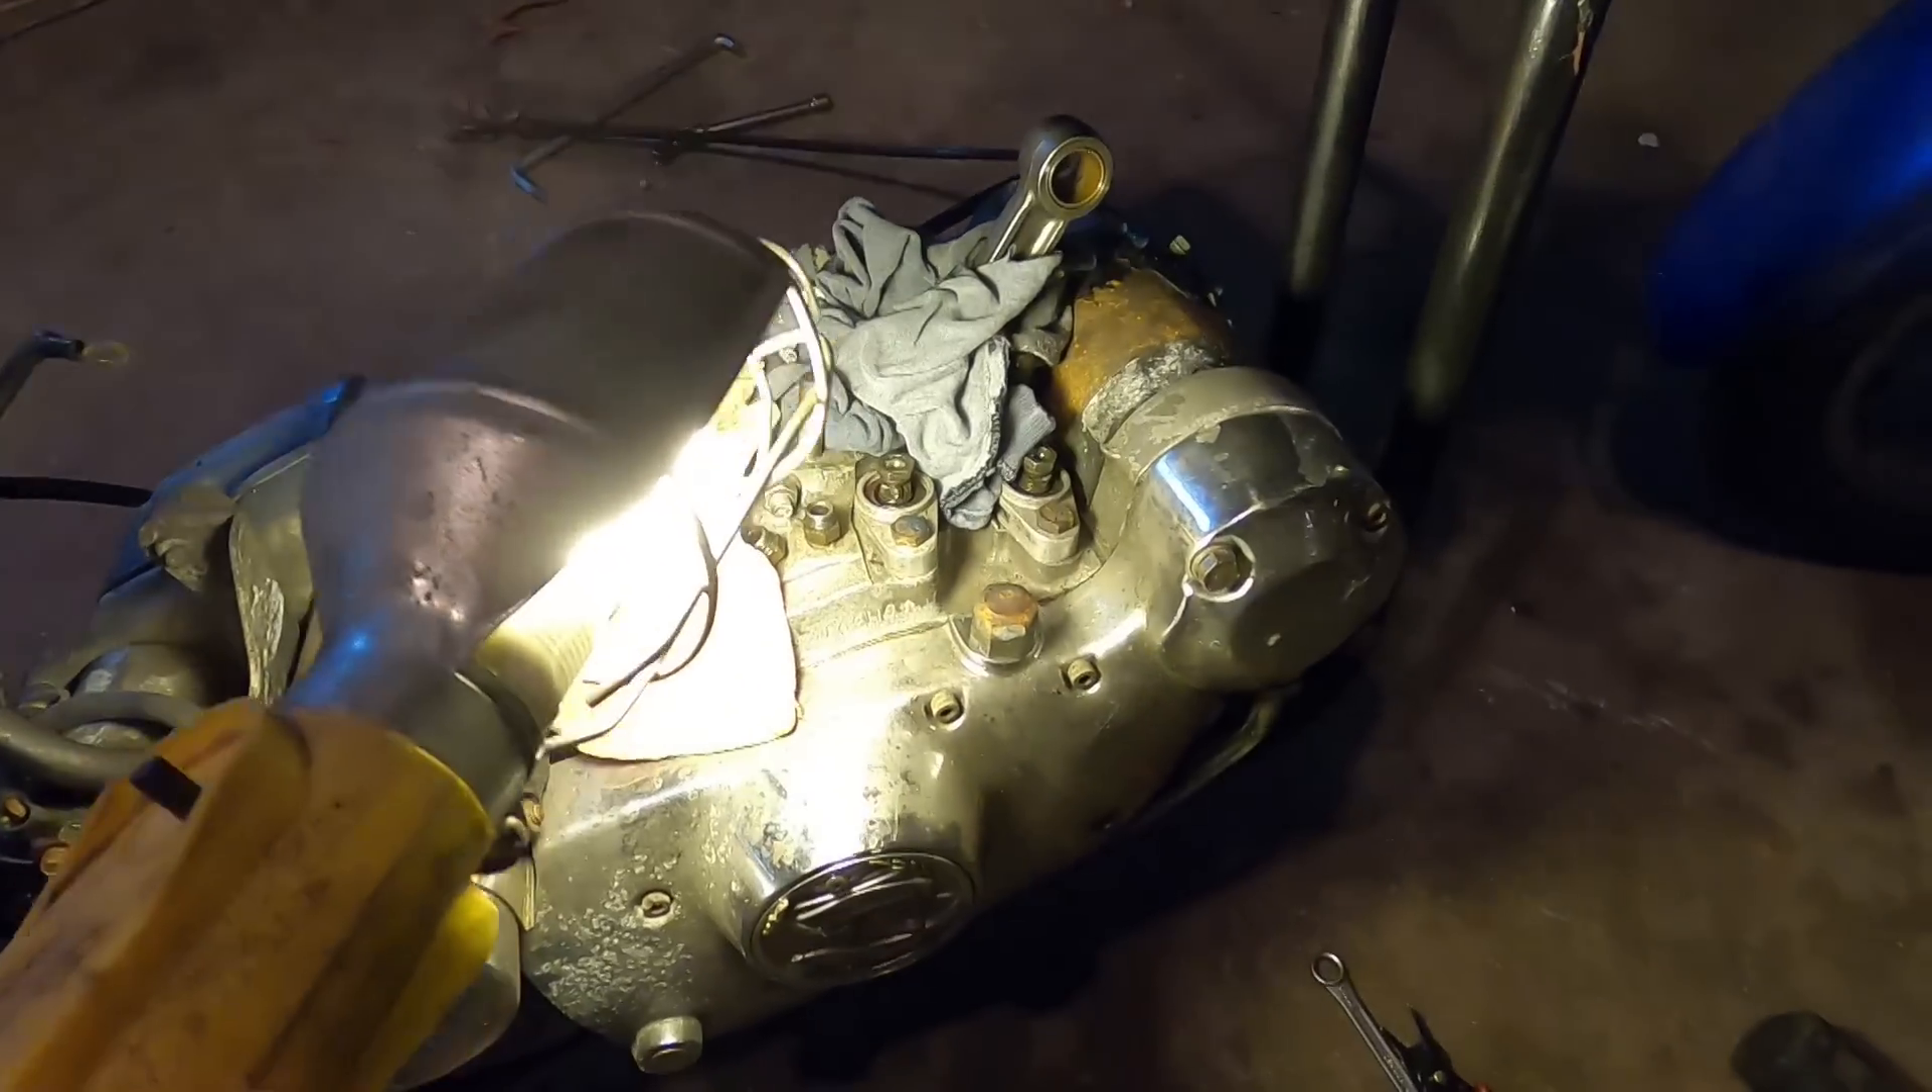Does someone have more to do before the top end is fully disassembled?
No.